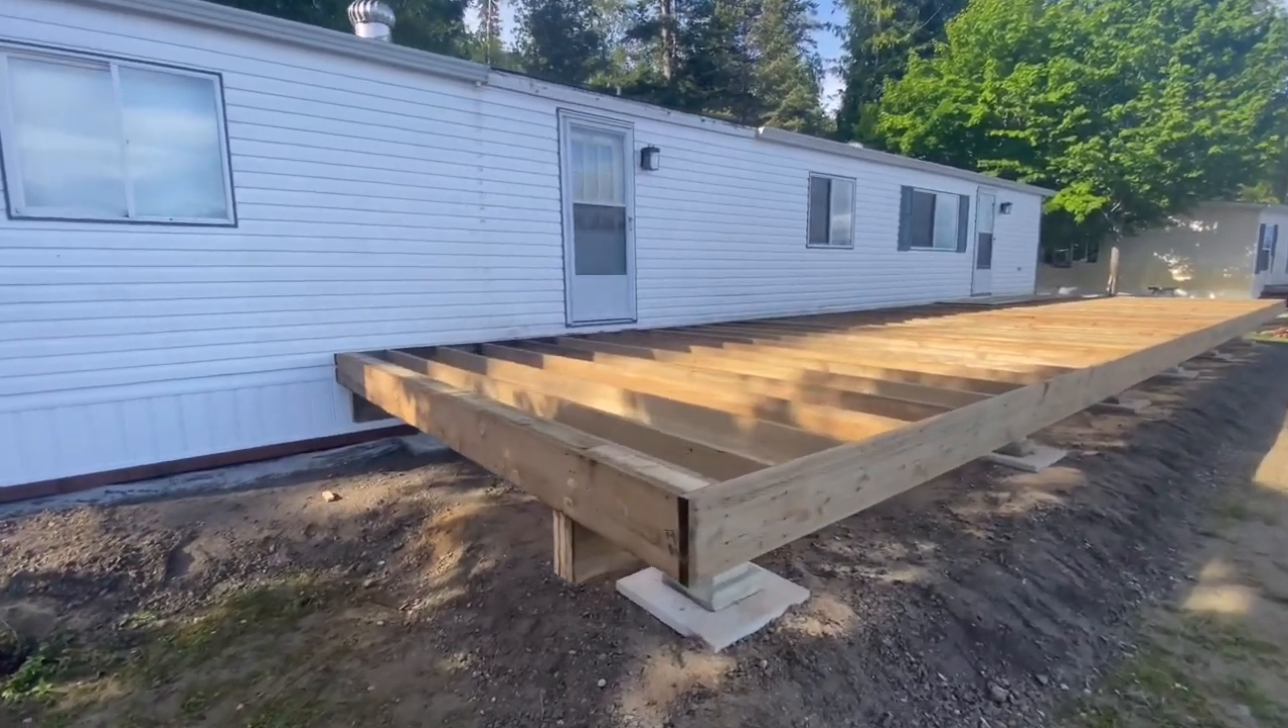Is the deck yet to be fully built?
Yes.